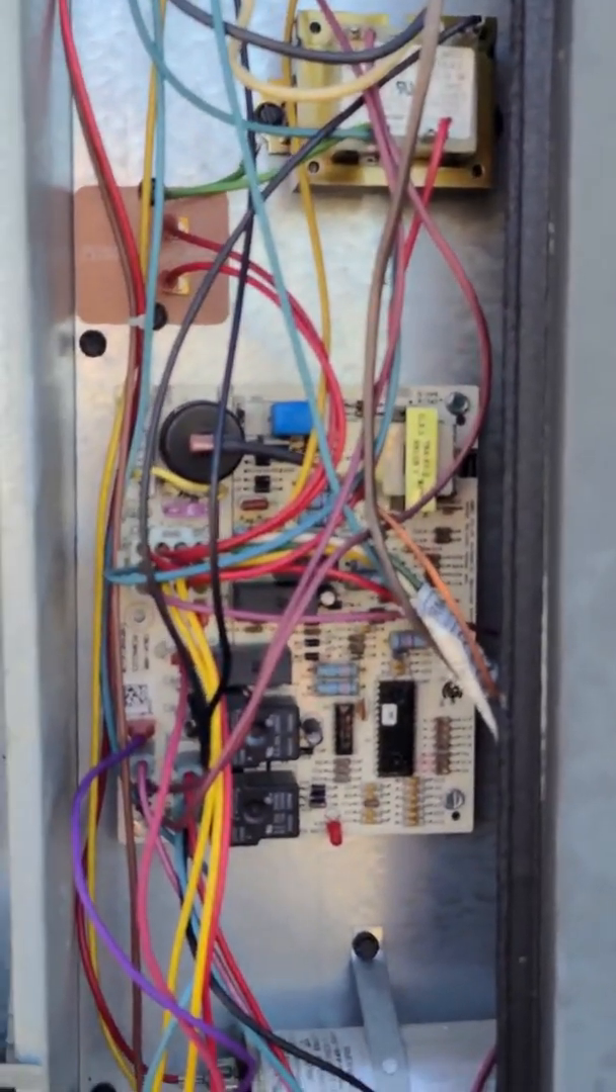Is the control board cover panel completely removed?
Yes.